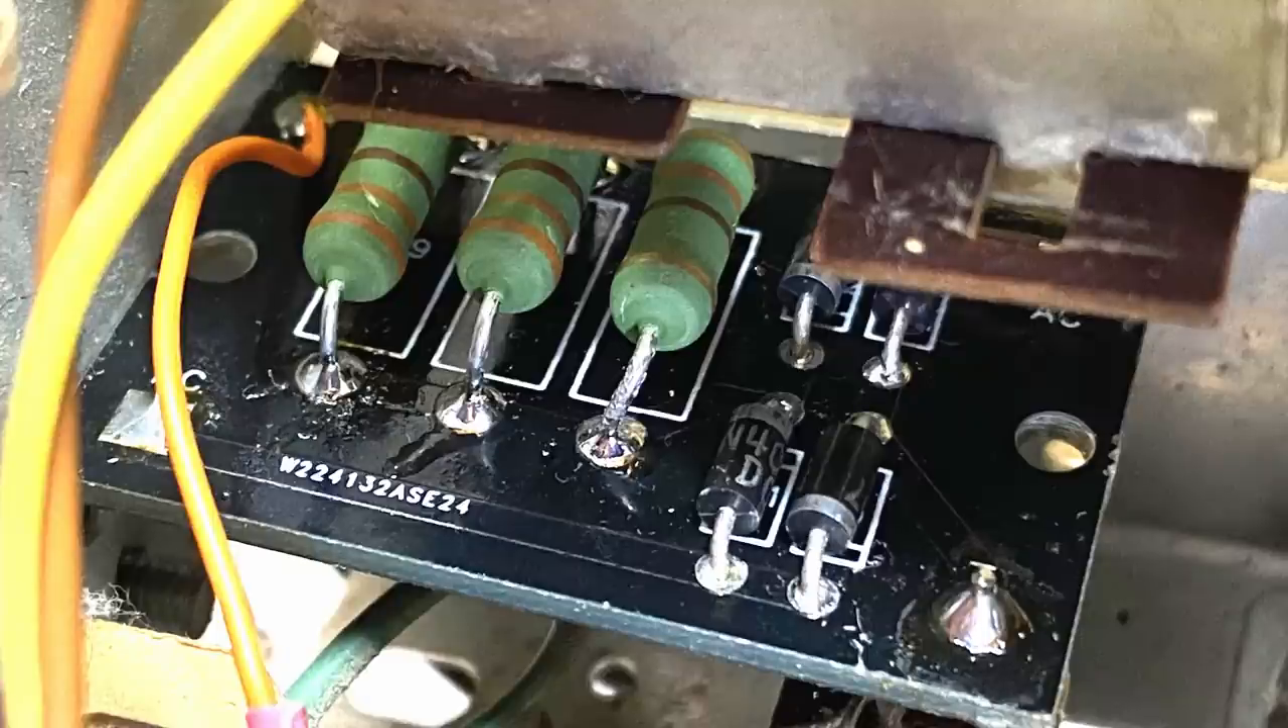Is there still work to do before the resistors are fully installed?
No.